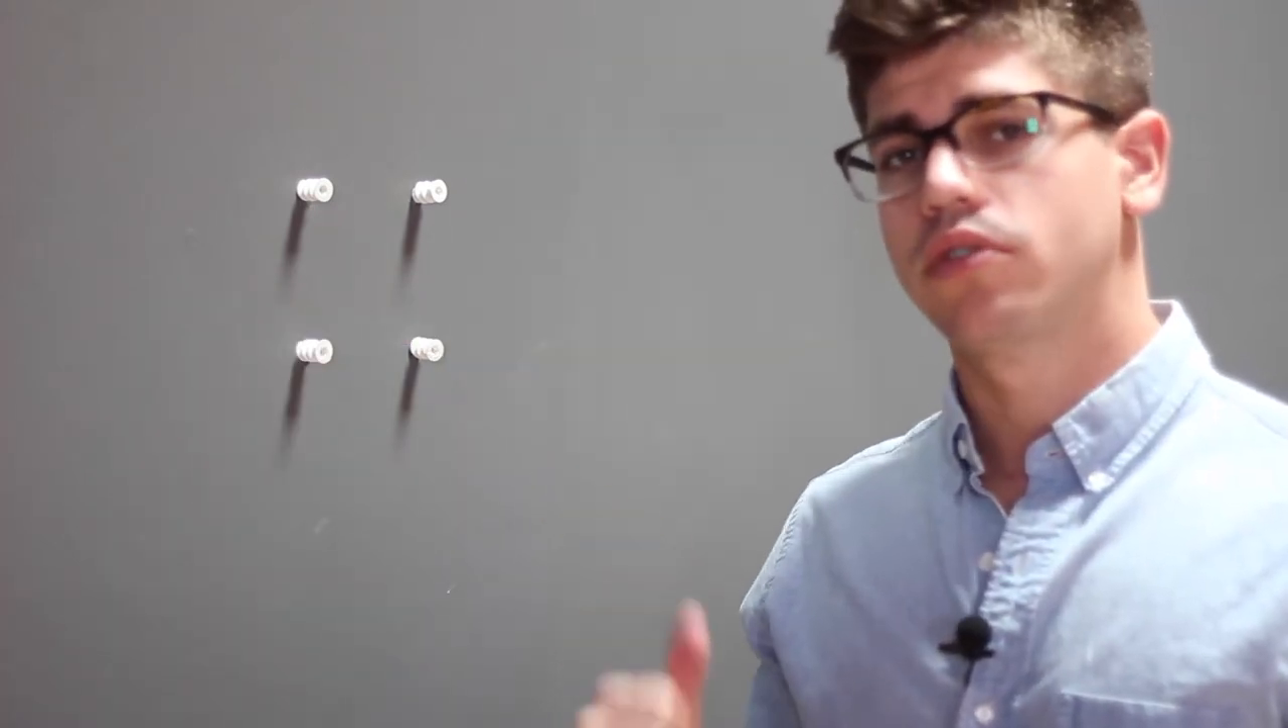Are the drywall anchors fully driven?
No.